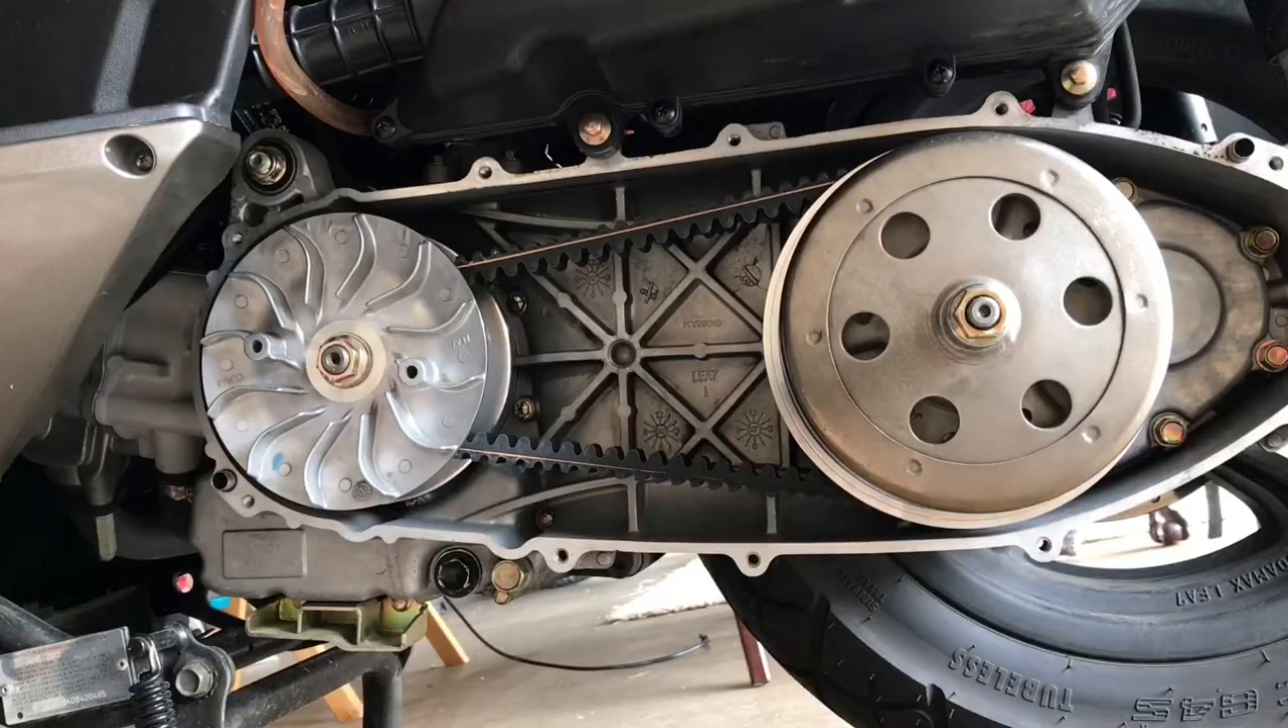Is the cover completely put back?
No.